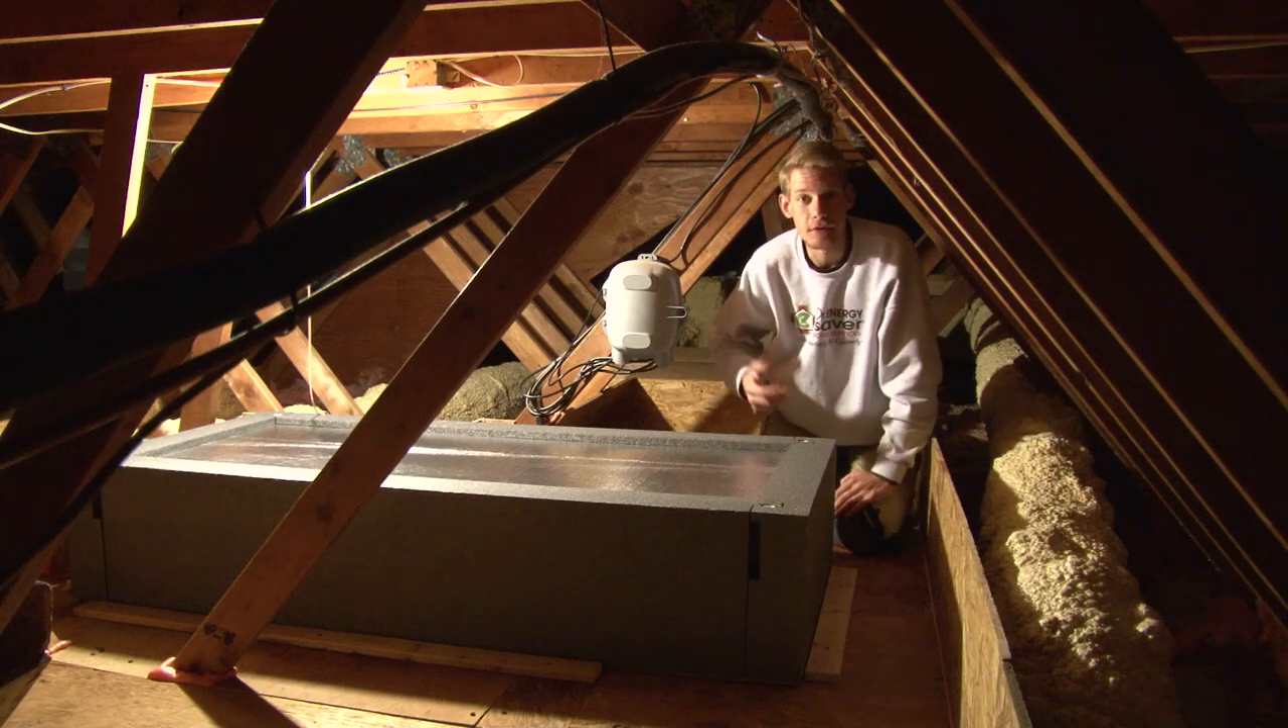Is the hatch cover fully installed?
Yes.